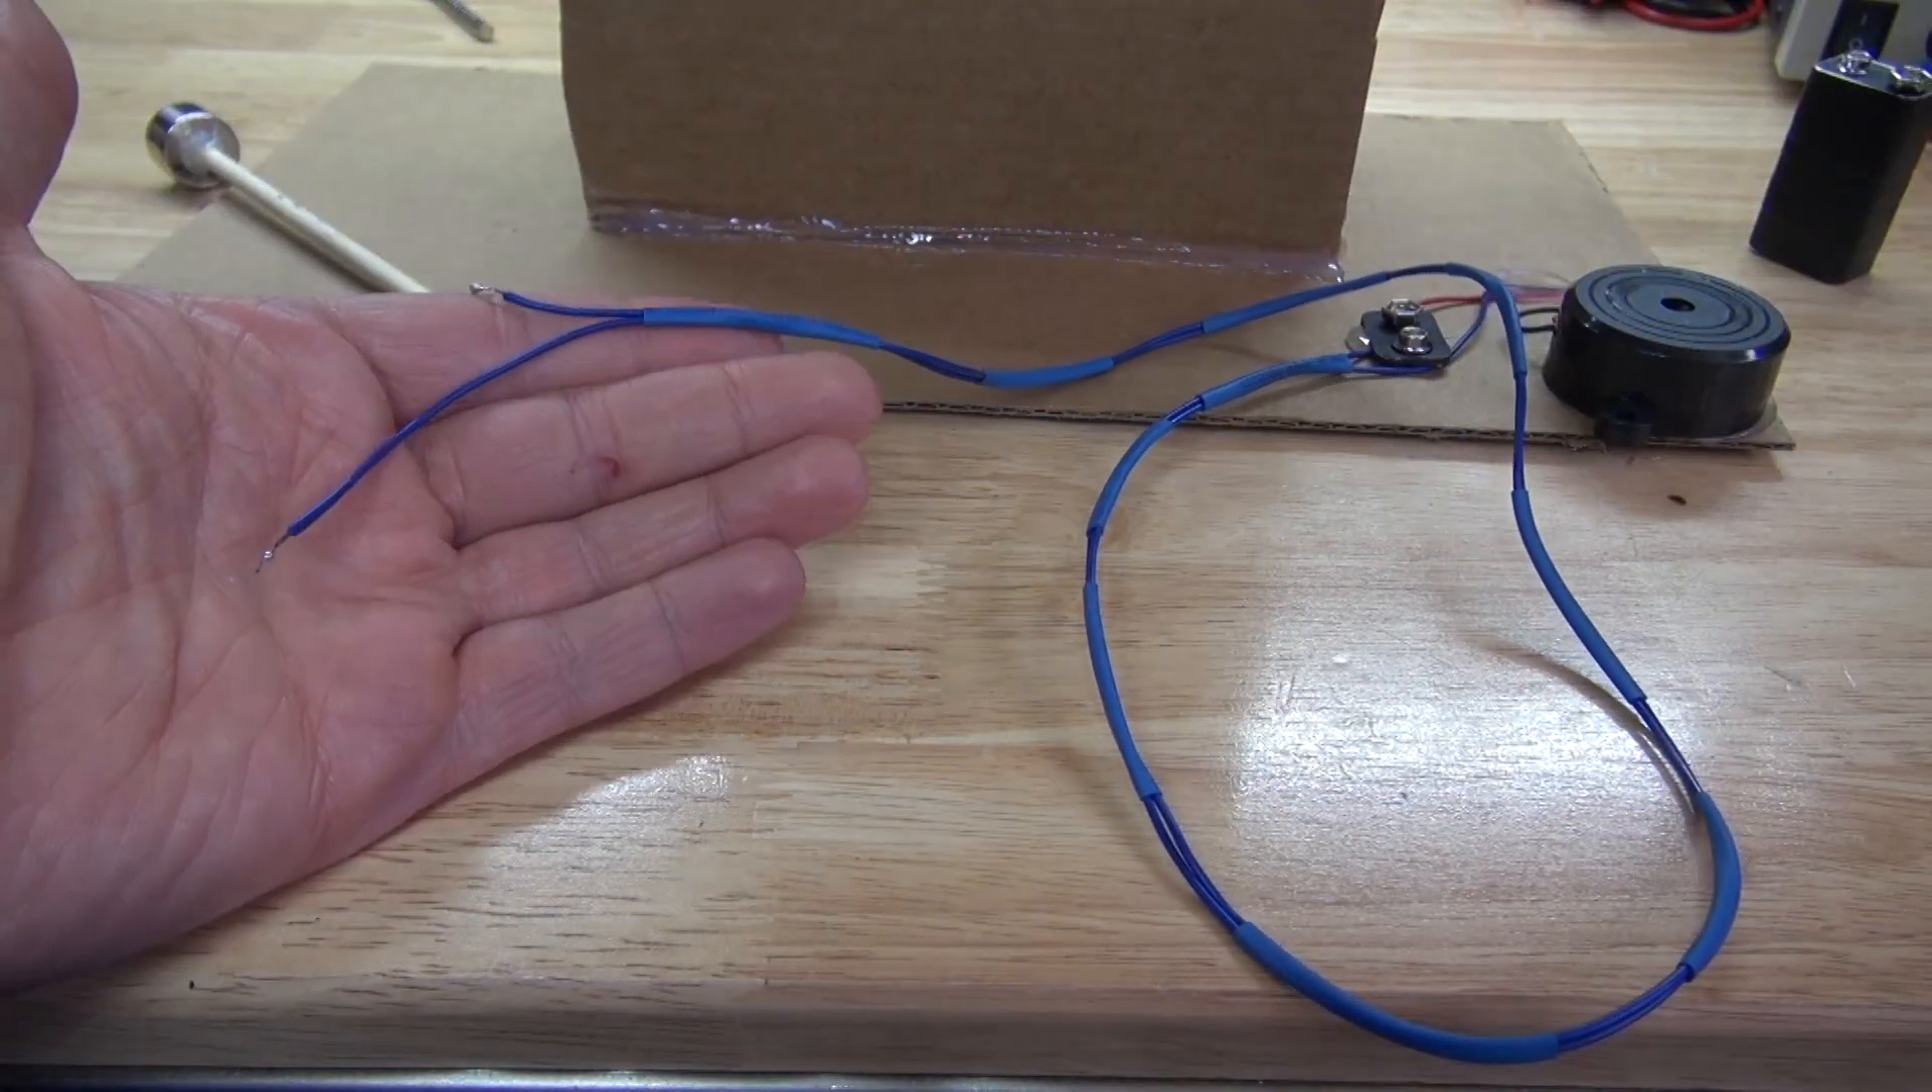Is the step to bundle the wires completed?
Yes.